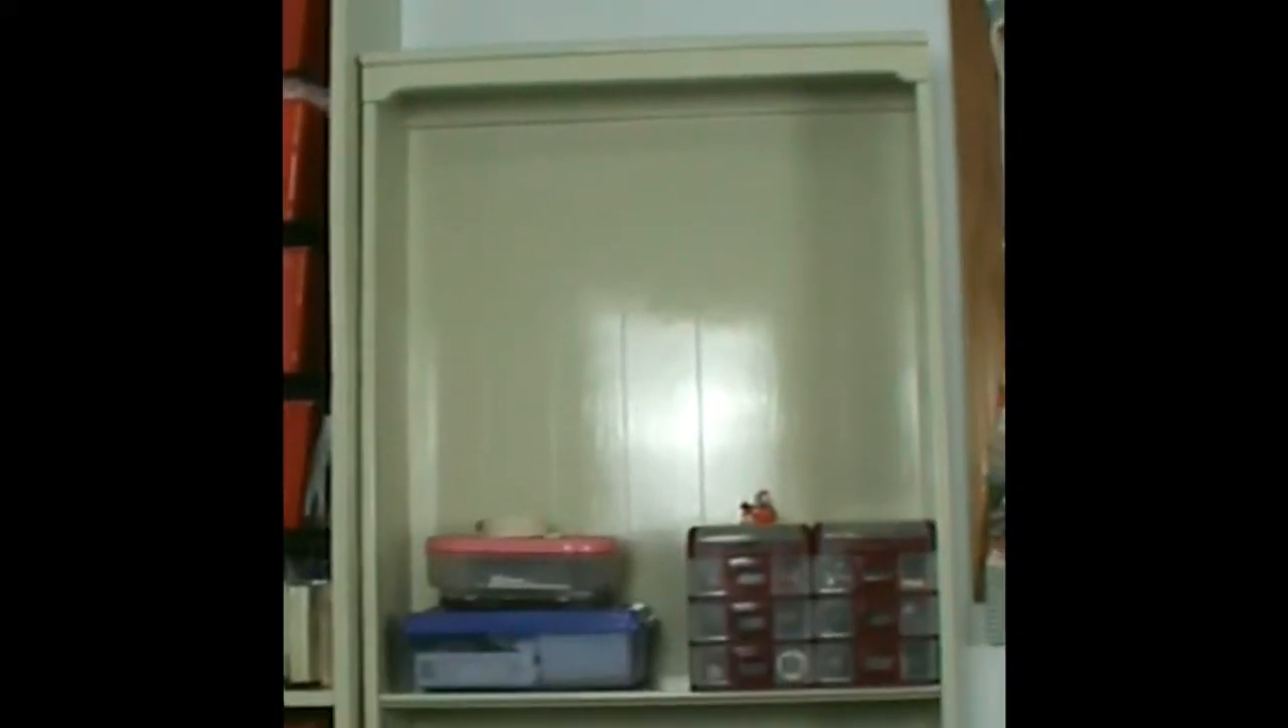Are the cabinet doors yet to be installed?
Yes.